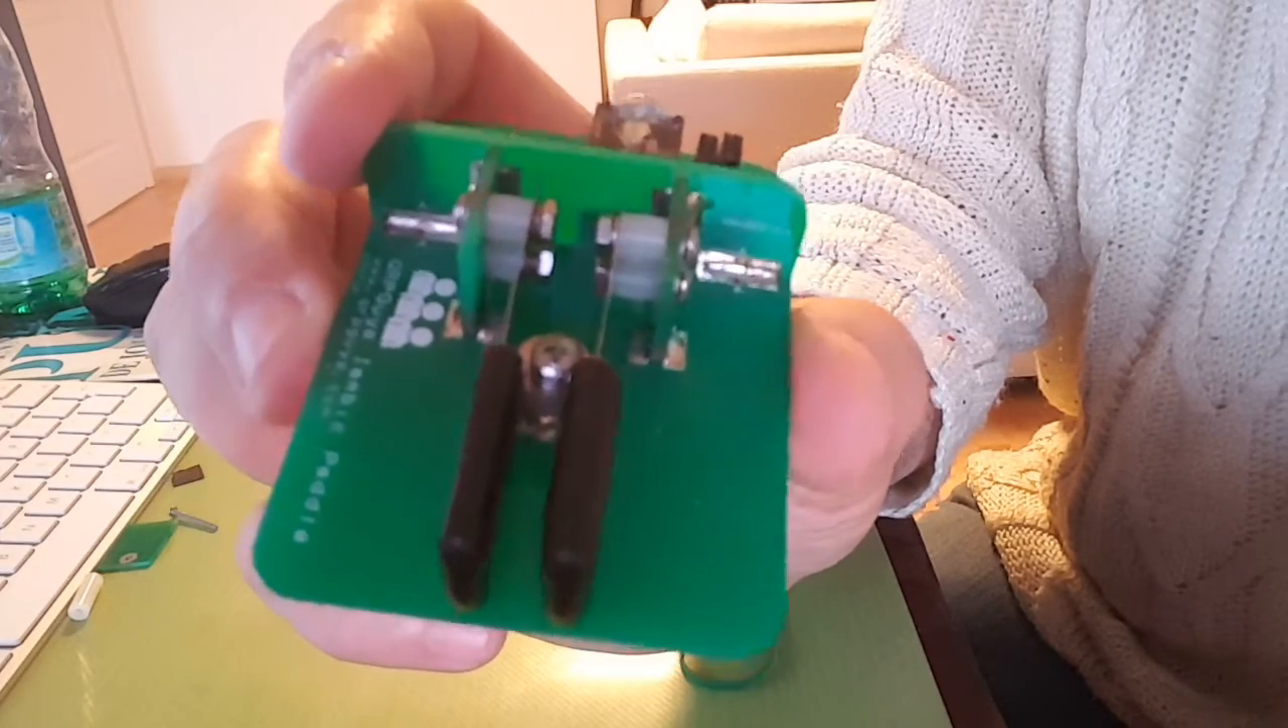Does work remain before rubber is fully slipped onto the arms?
No.